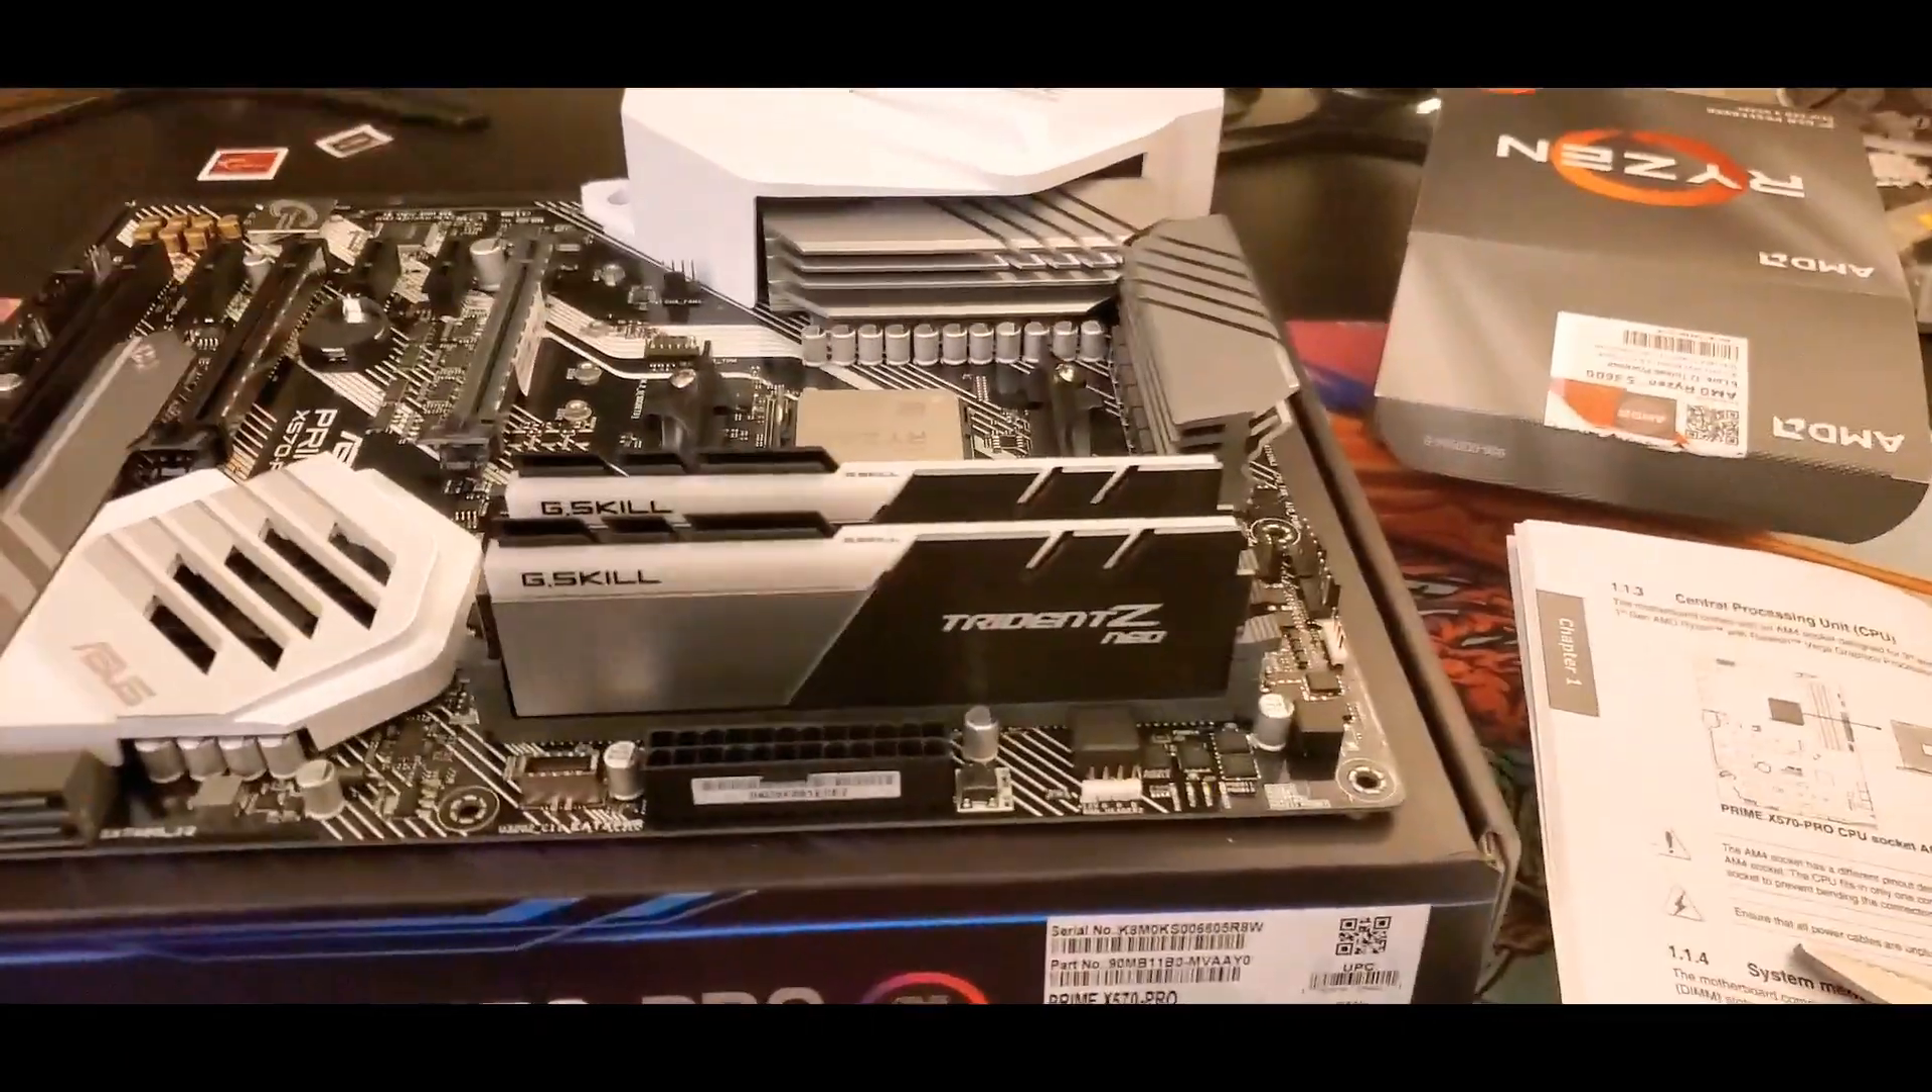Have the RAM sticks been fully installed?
Yes.